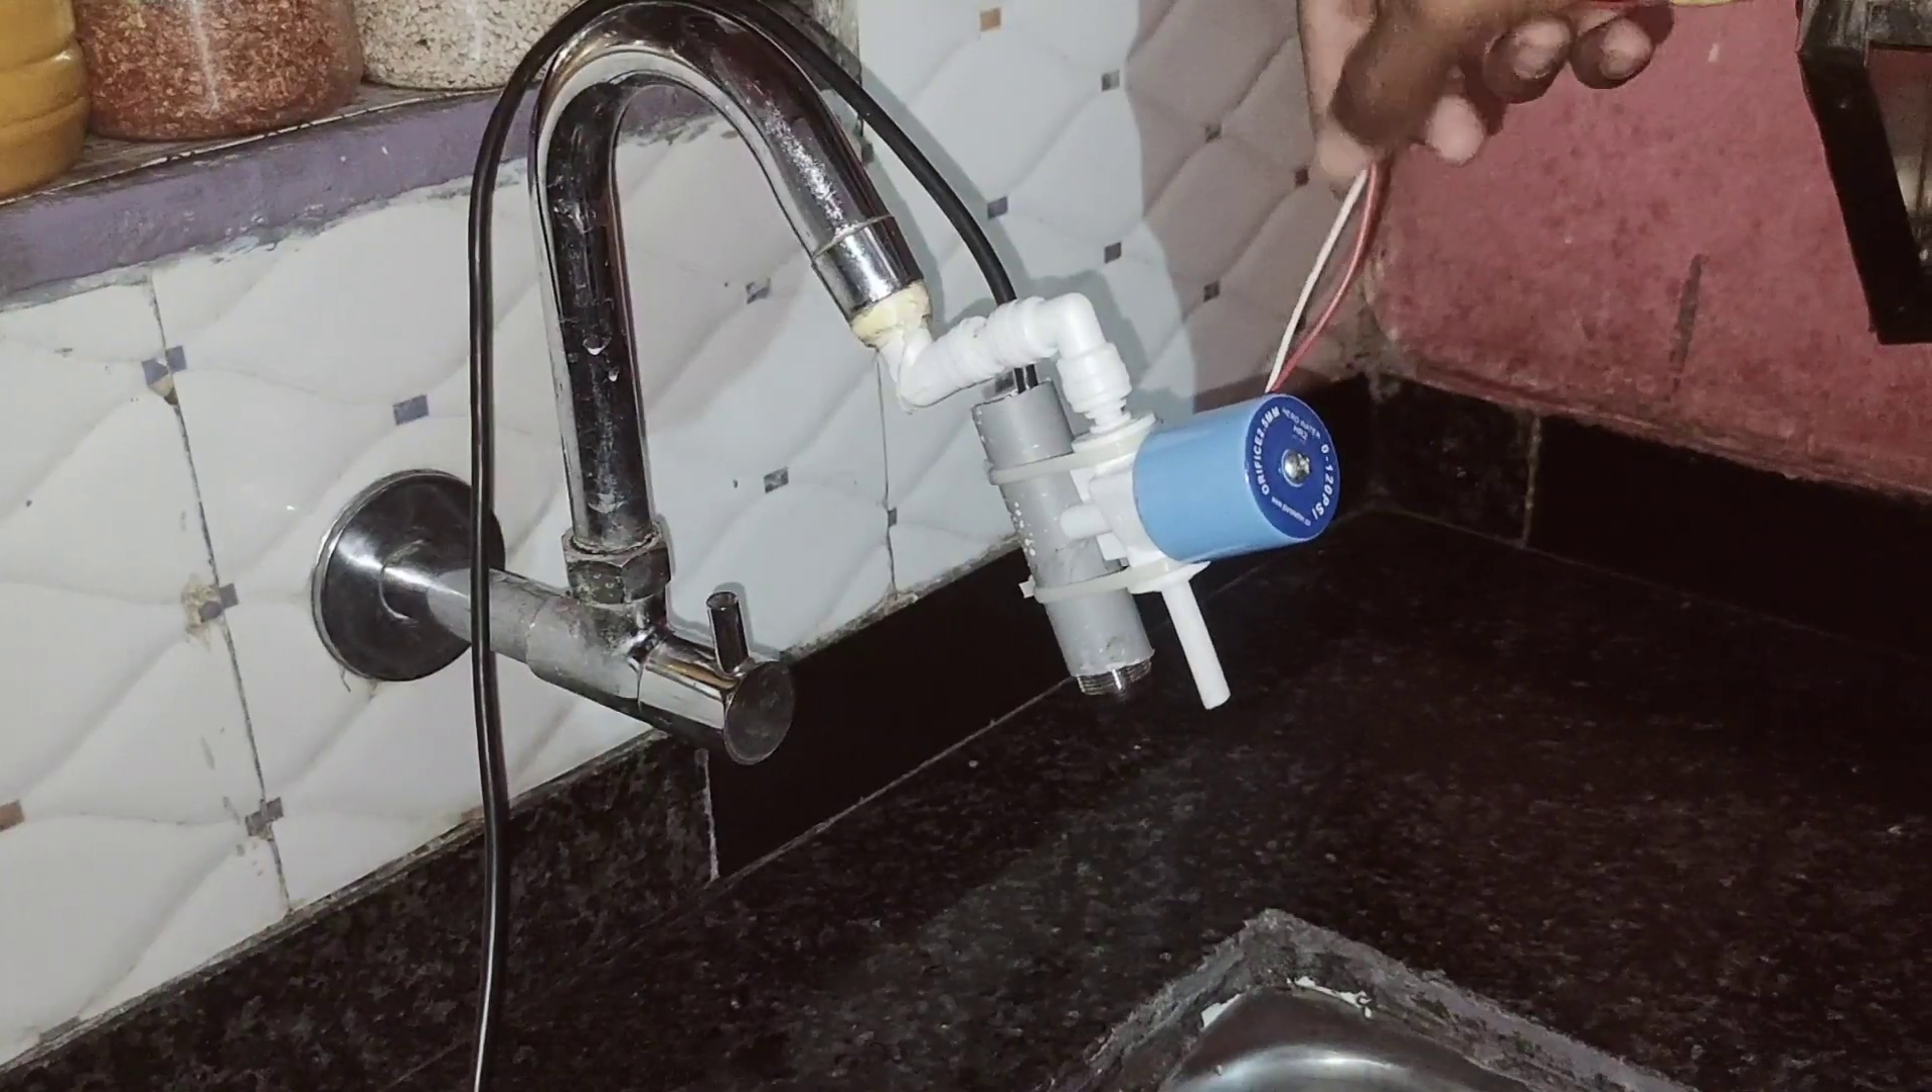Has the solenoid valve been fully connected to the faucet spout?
Yes.